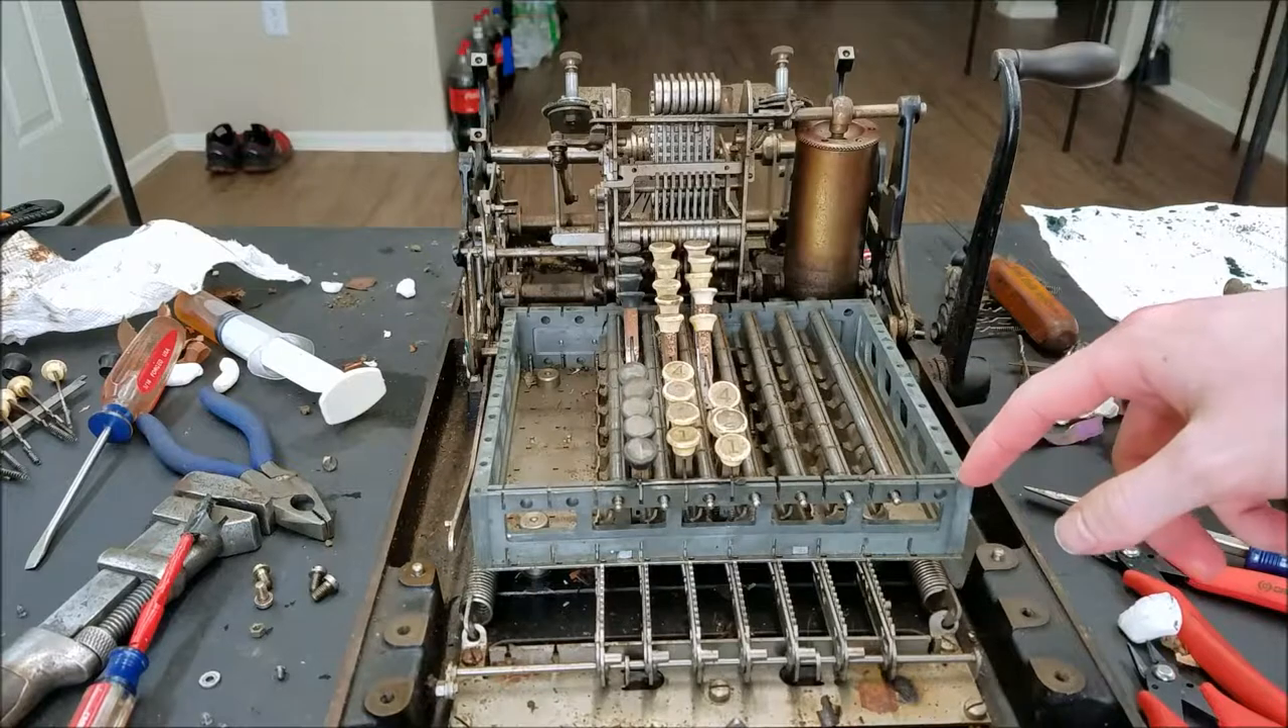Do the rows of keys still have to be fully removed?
Yes.